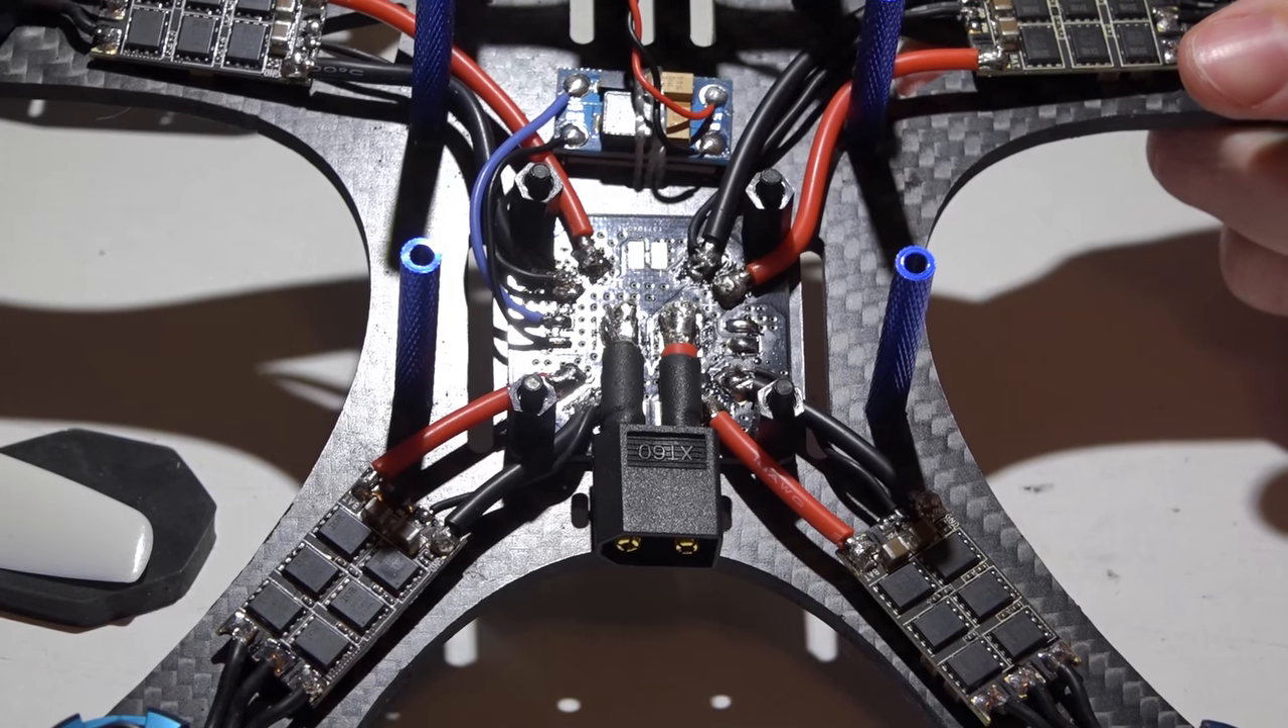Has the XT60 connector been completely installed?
Yes.